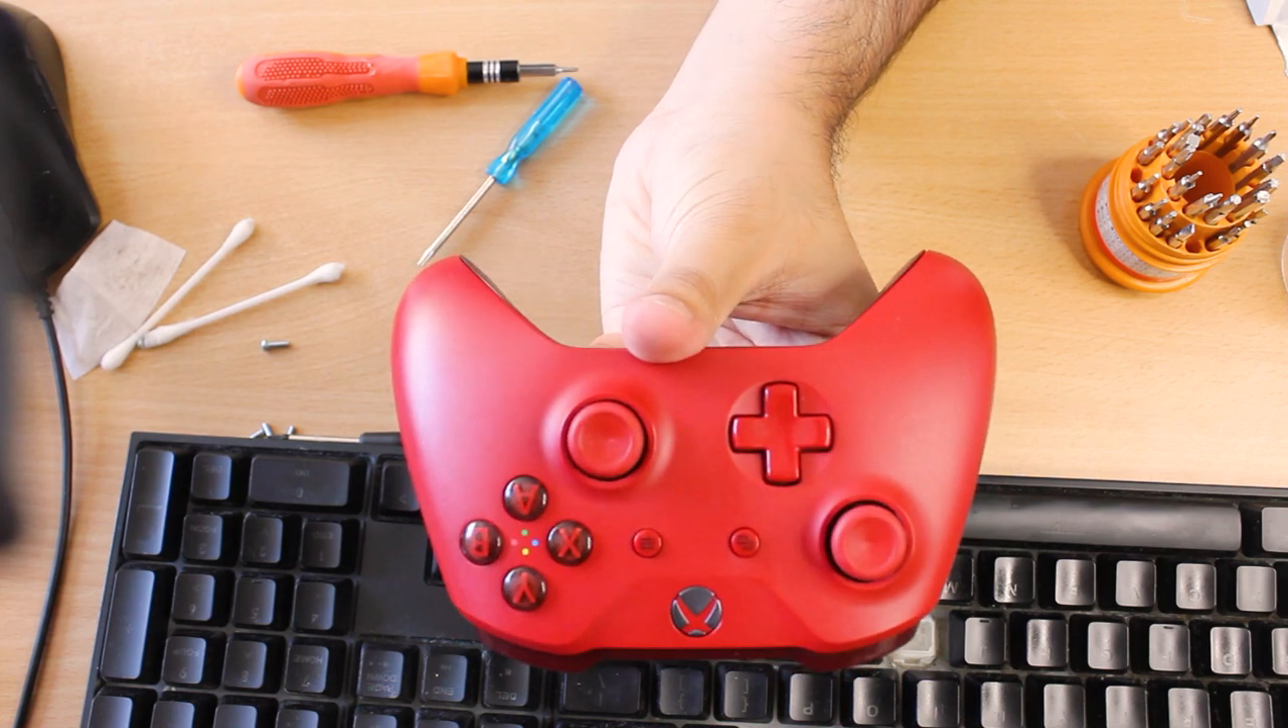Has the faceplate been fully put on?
Yes.